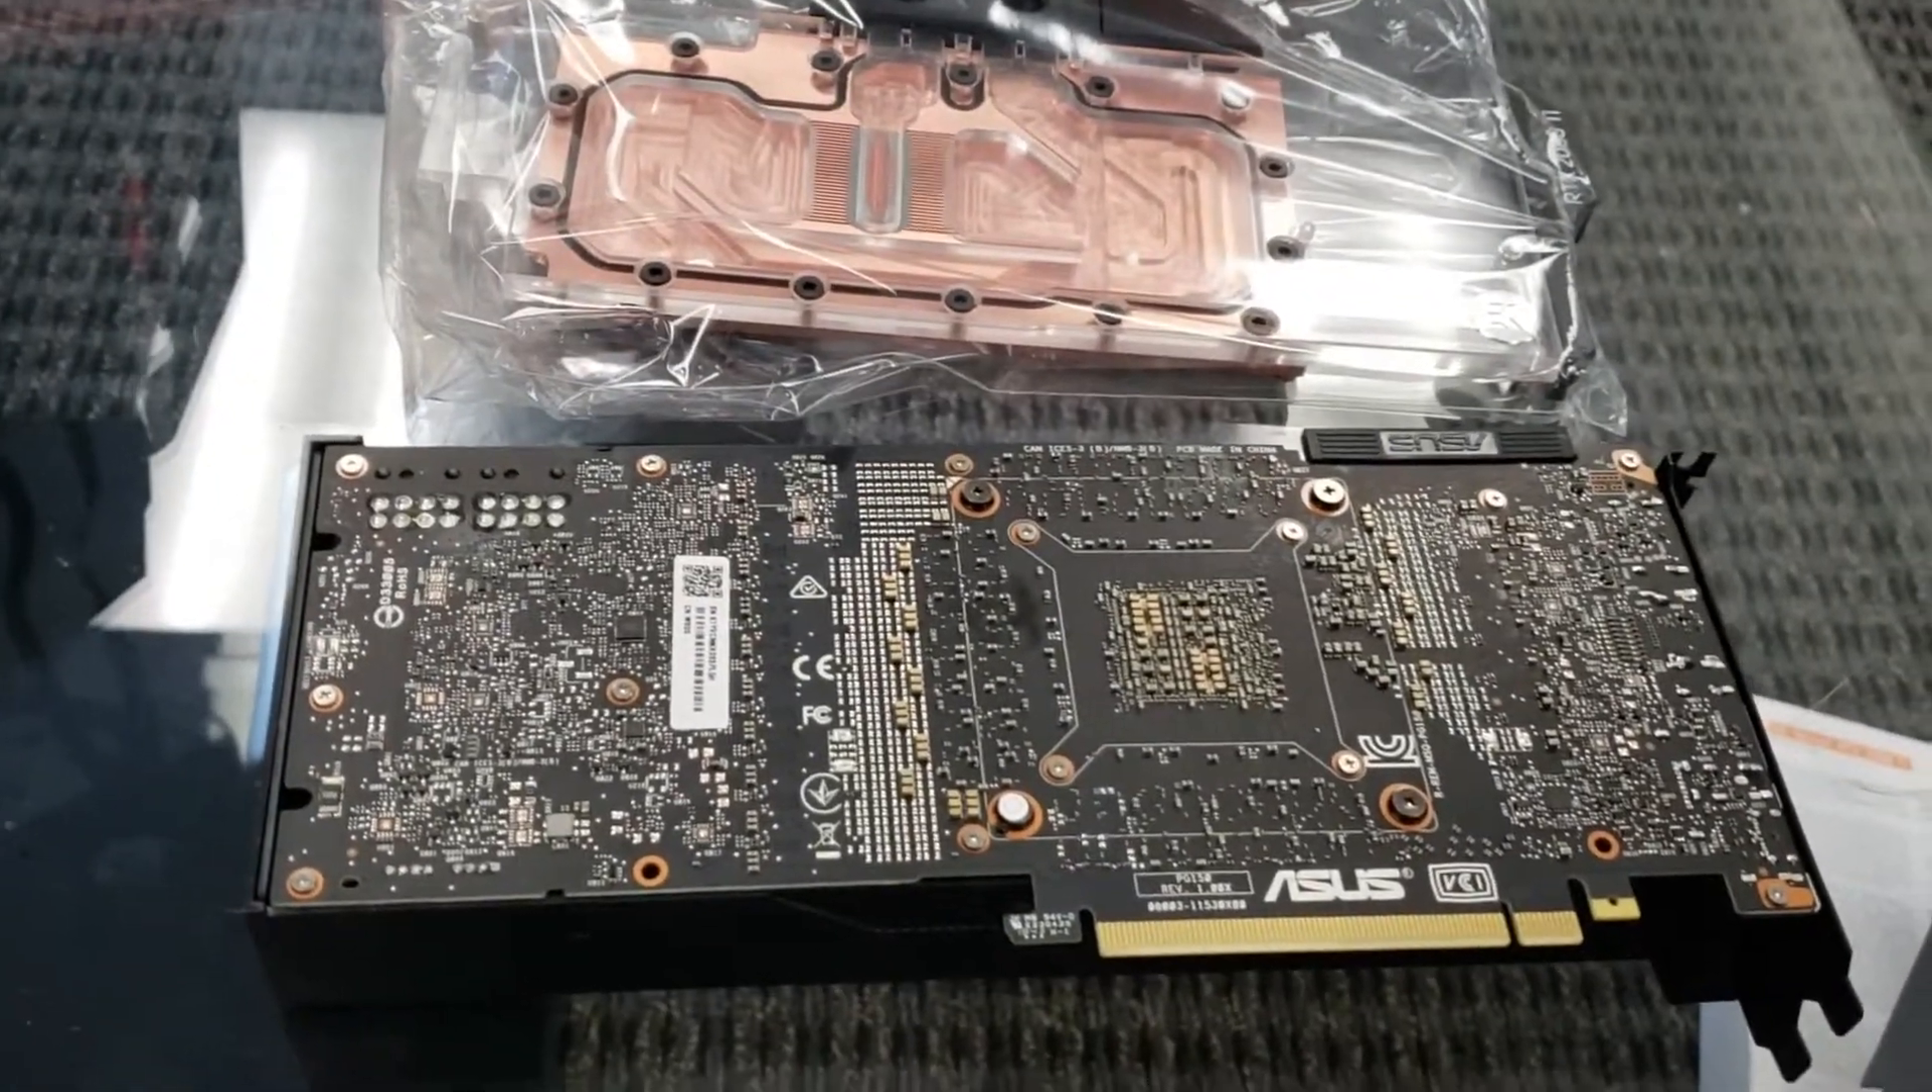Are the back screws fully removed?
No.